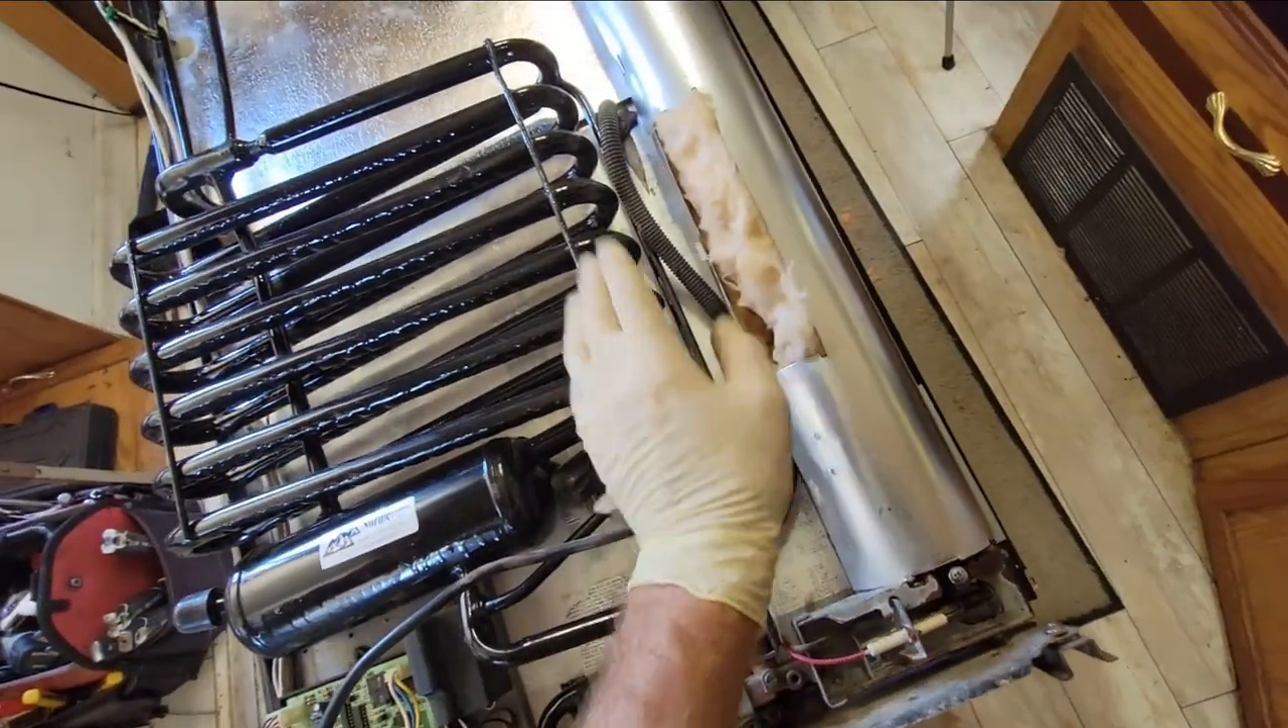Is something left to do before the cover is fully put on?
Yes.